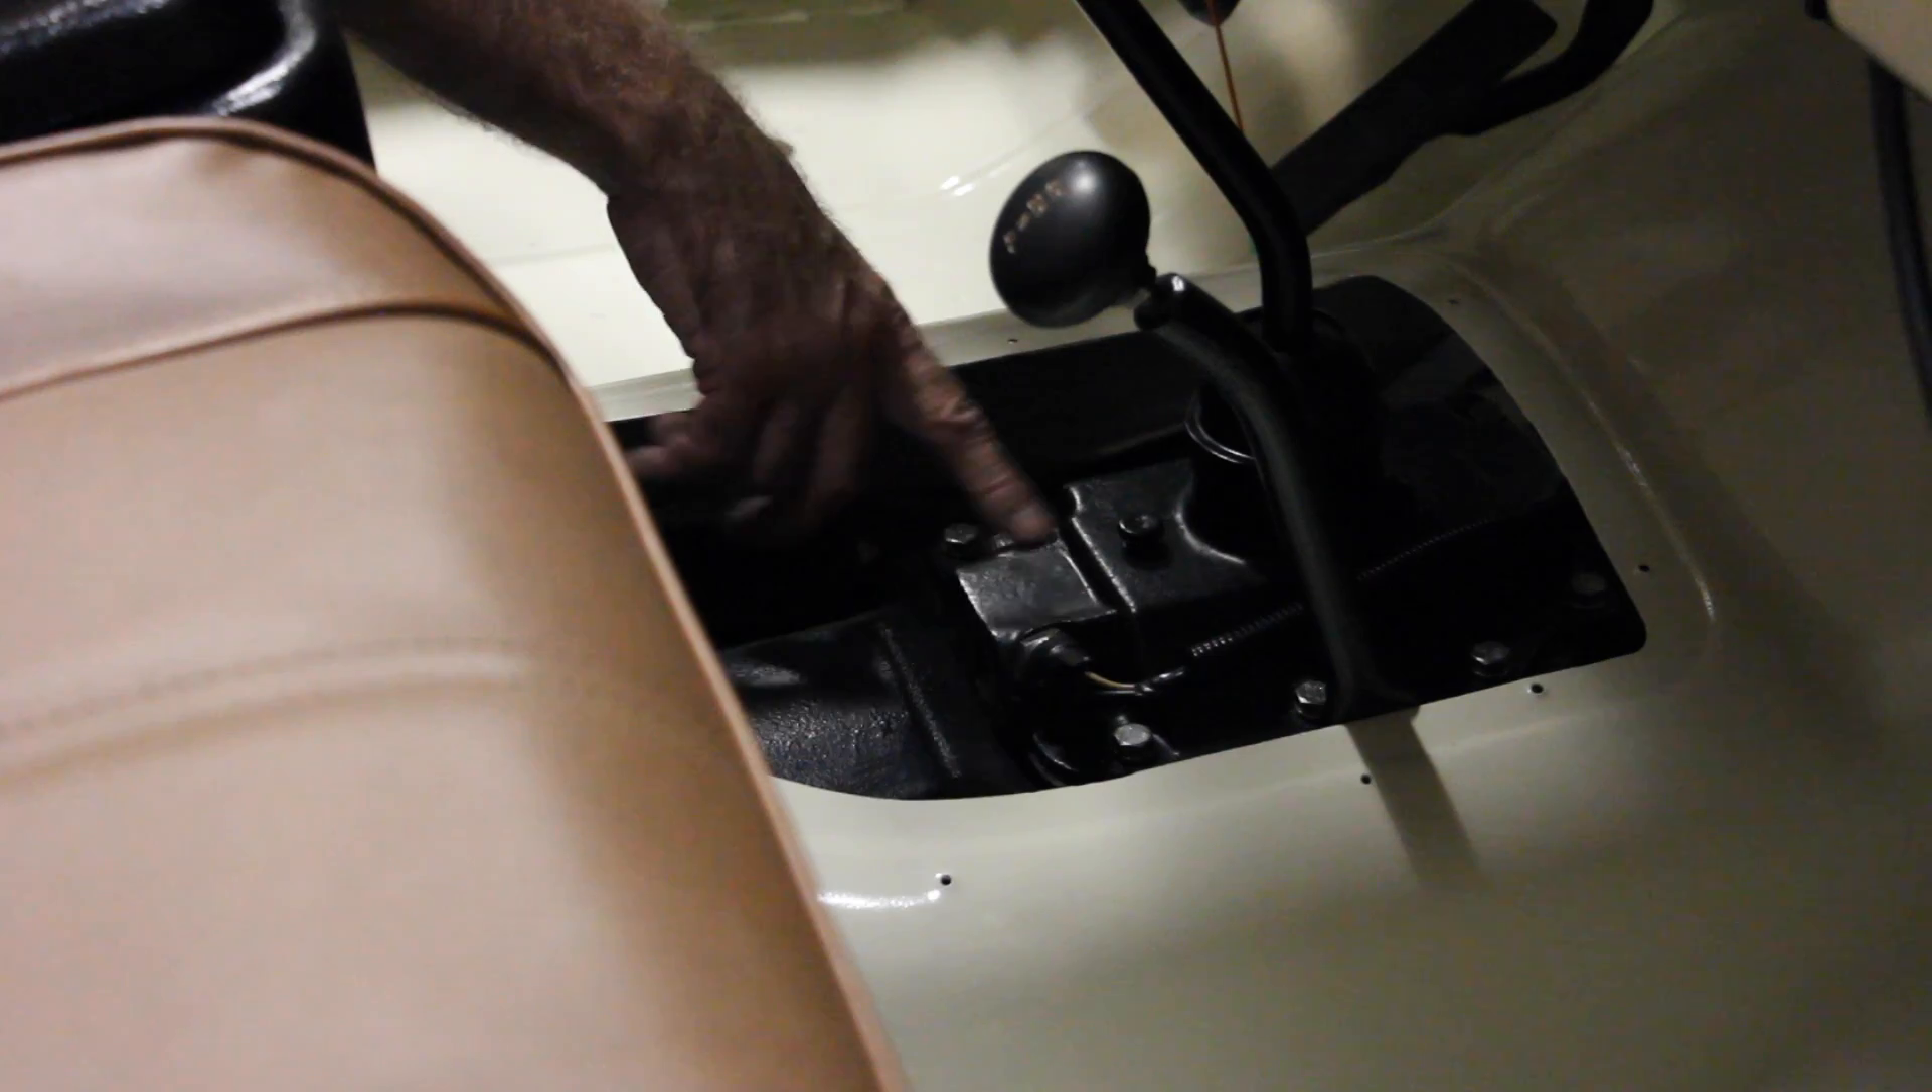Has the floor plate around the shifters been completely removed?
Yes.